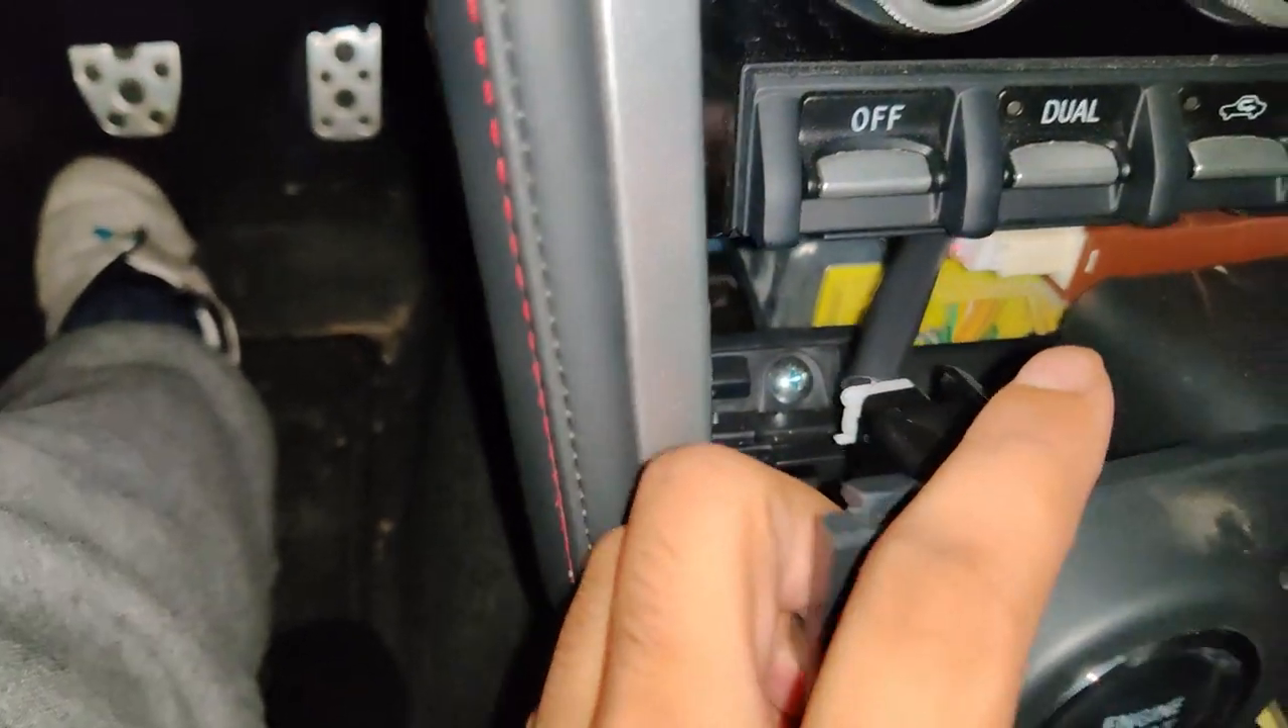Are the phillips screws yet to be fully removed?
Yes.